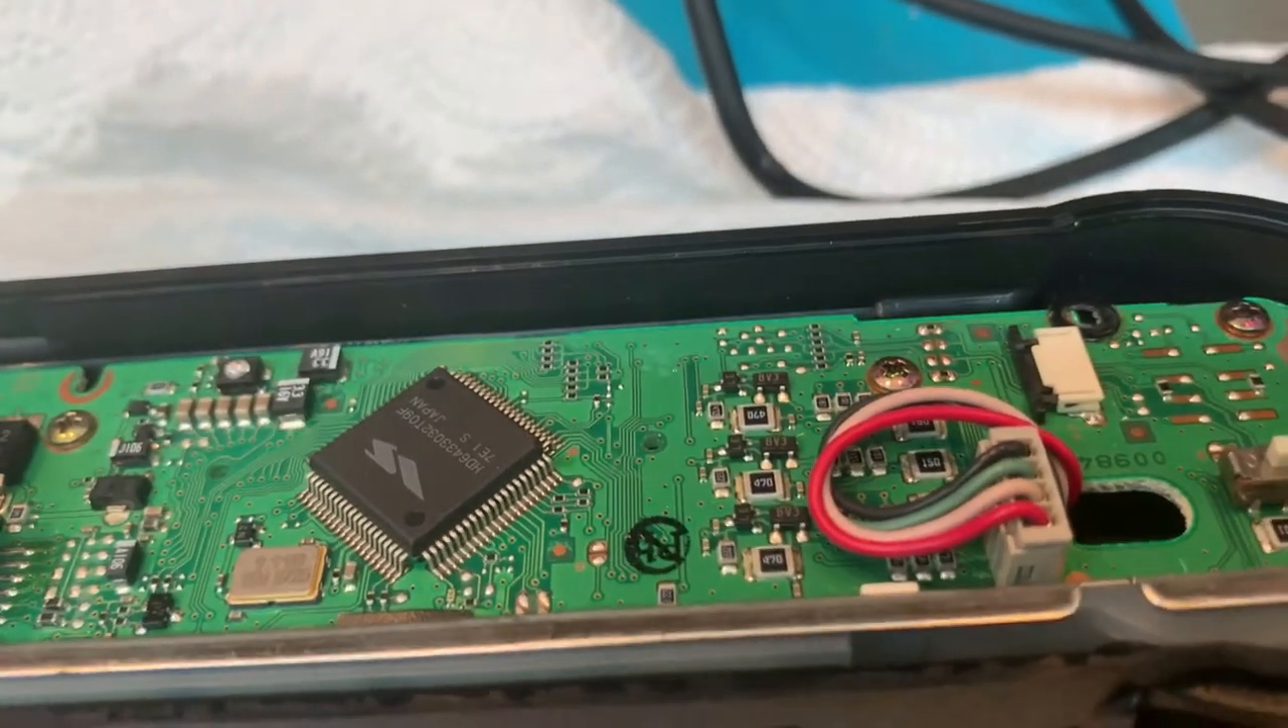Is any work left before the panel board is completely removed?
Yes.